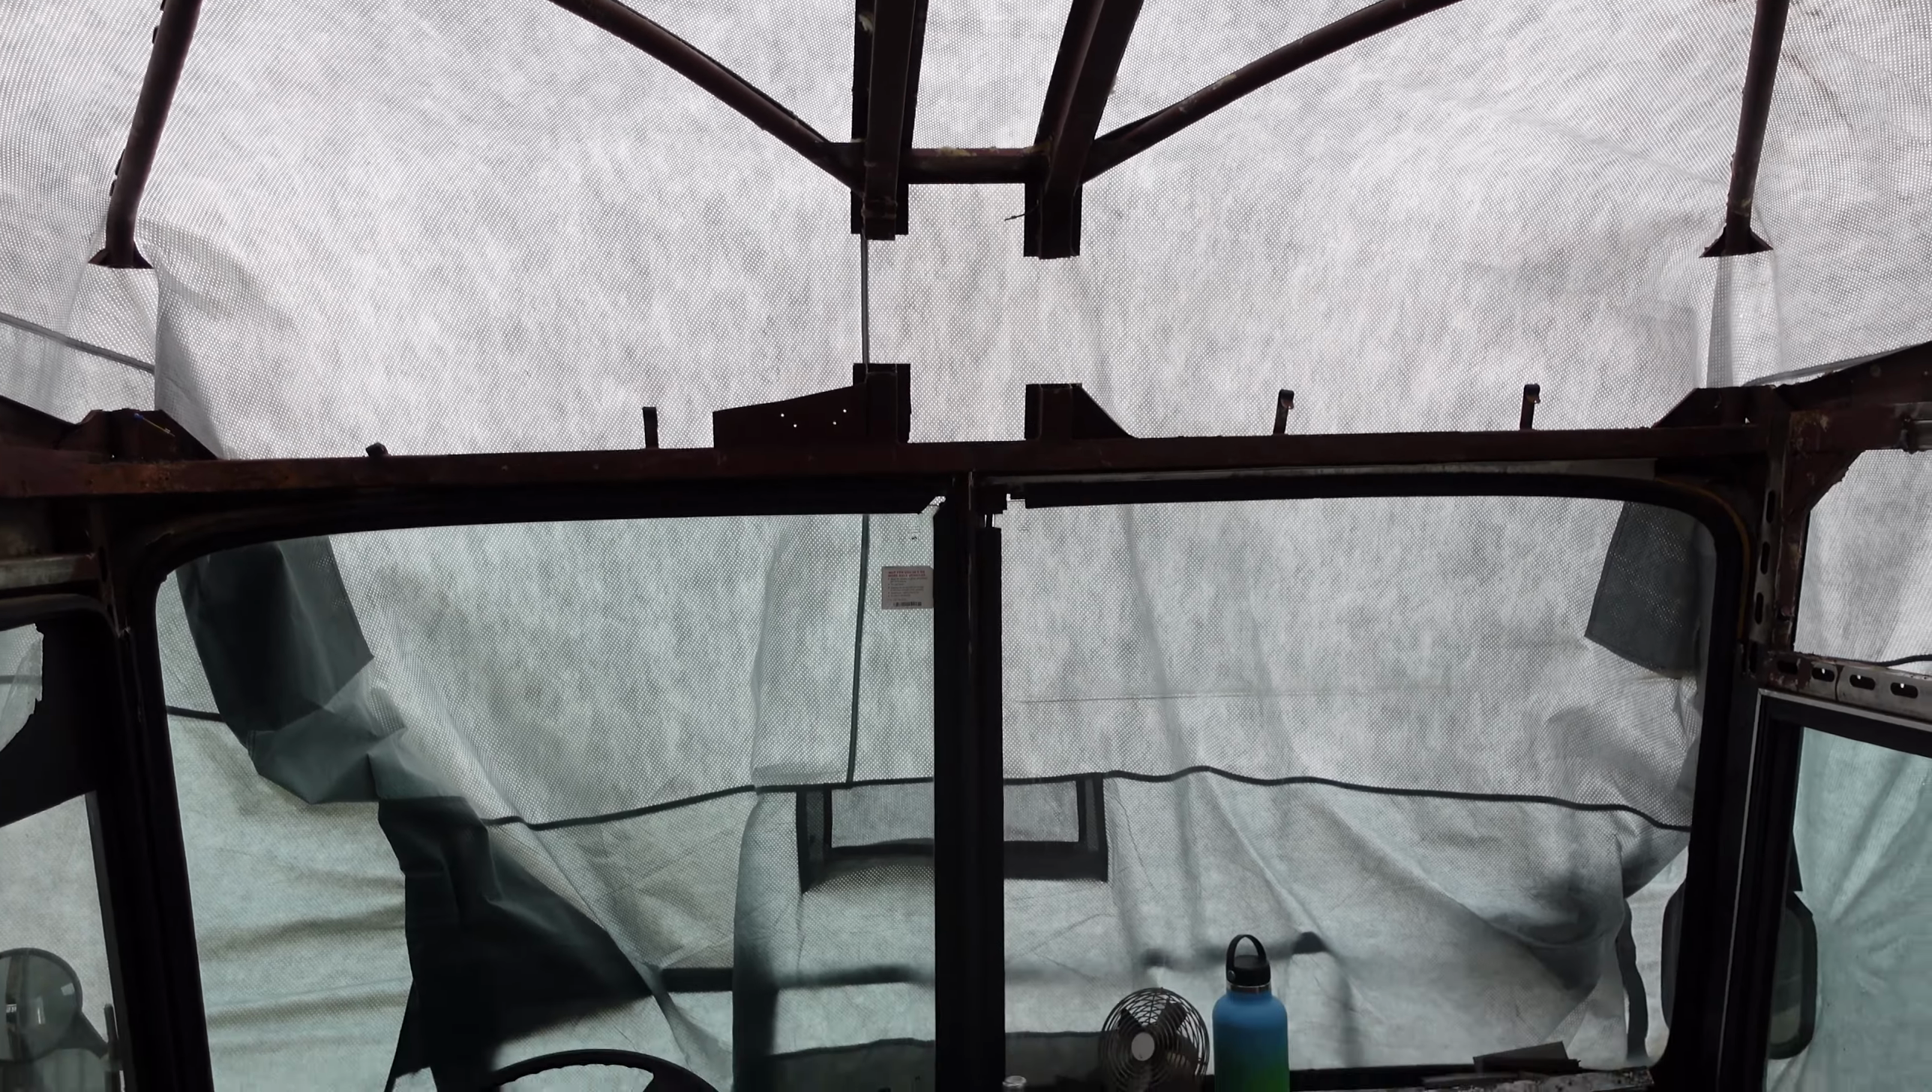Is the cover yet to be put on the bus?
No.